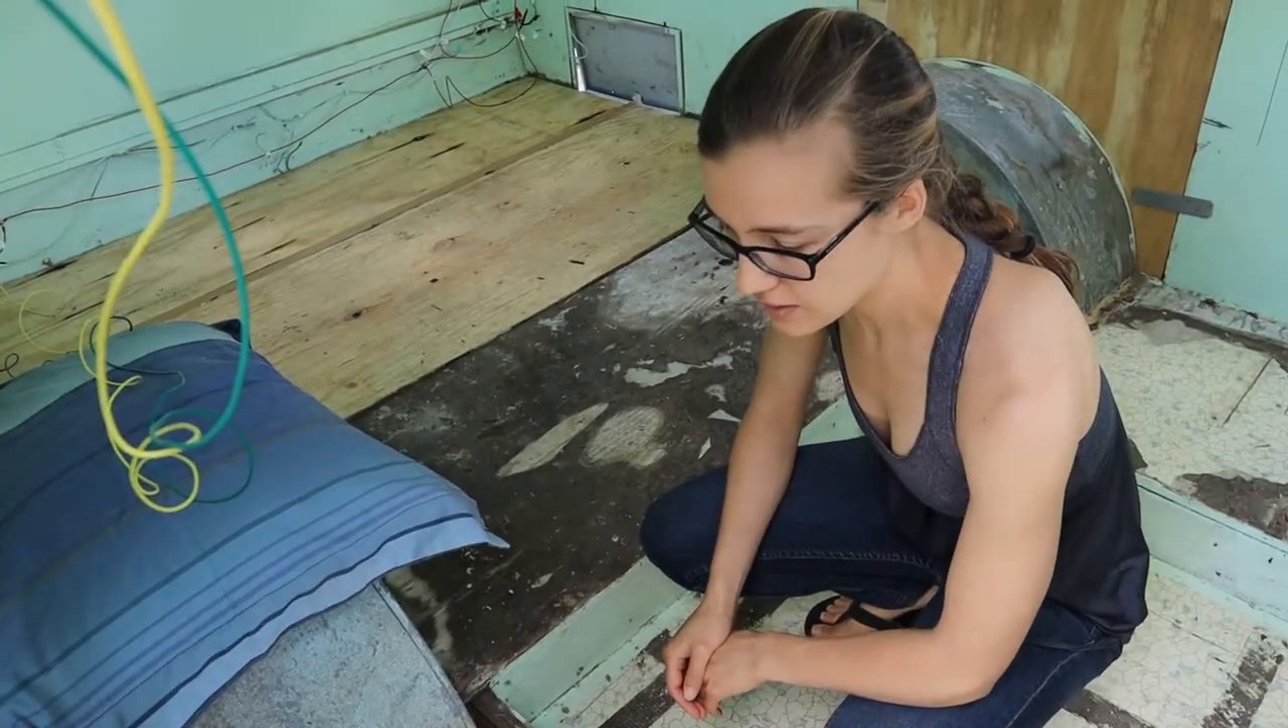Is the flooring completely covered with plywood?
No.